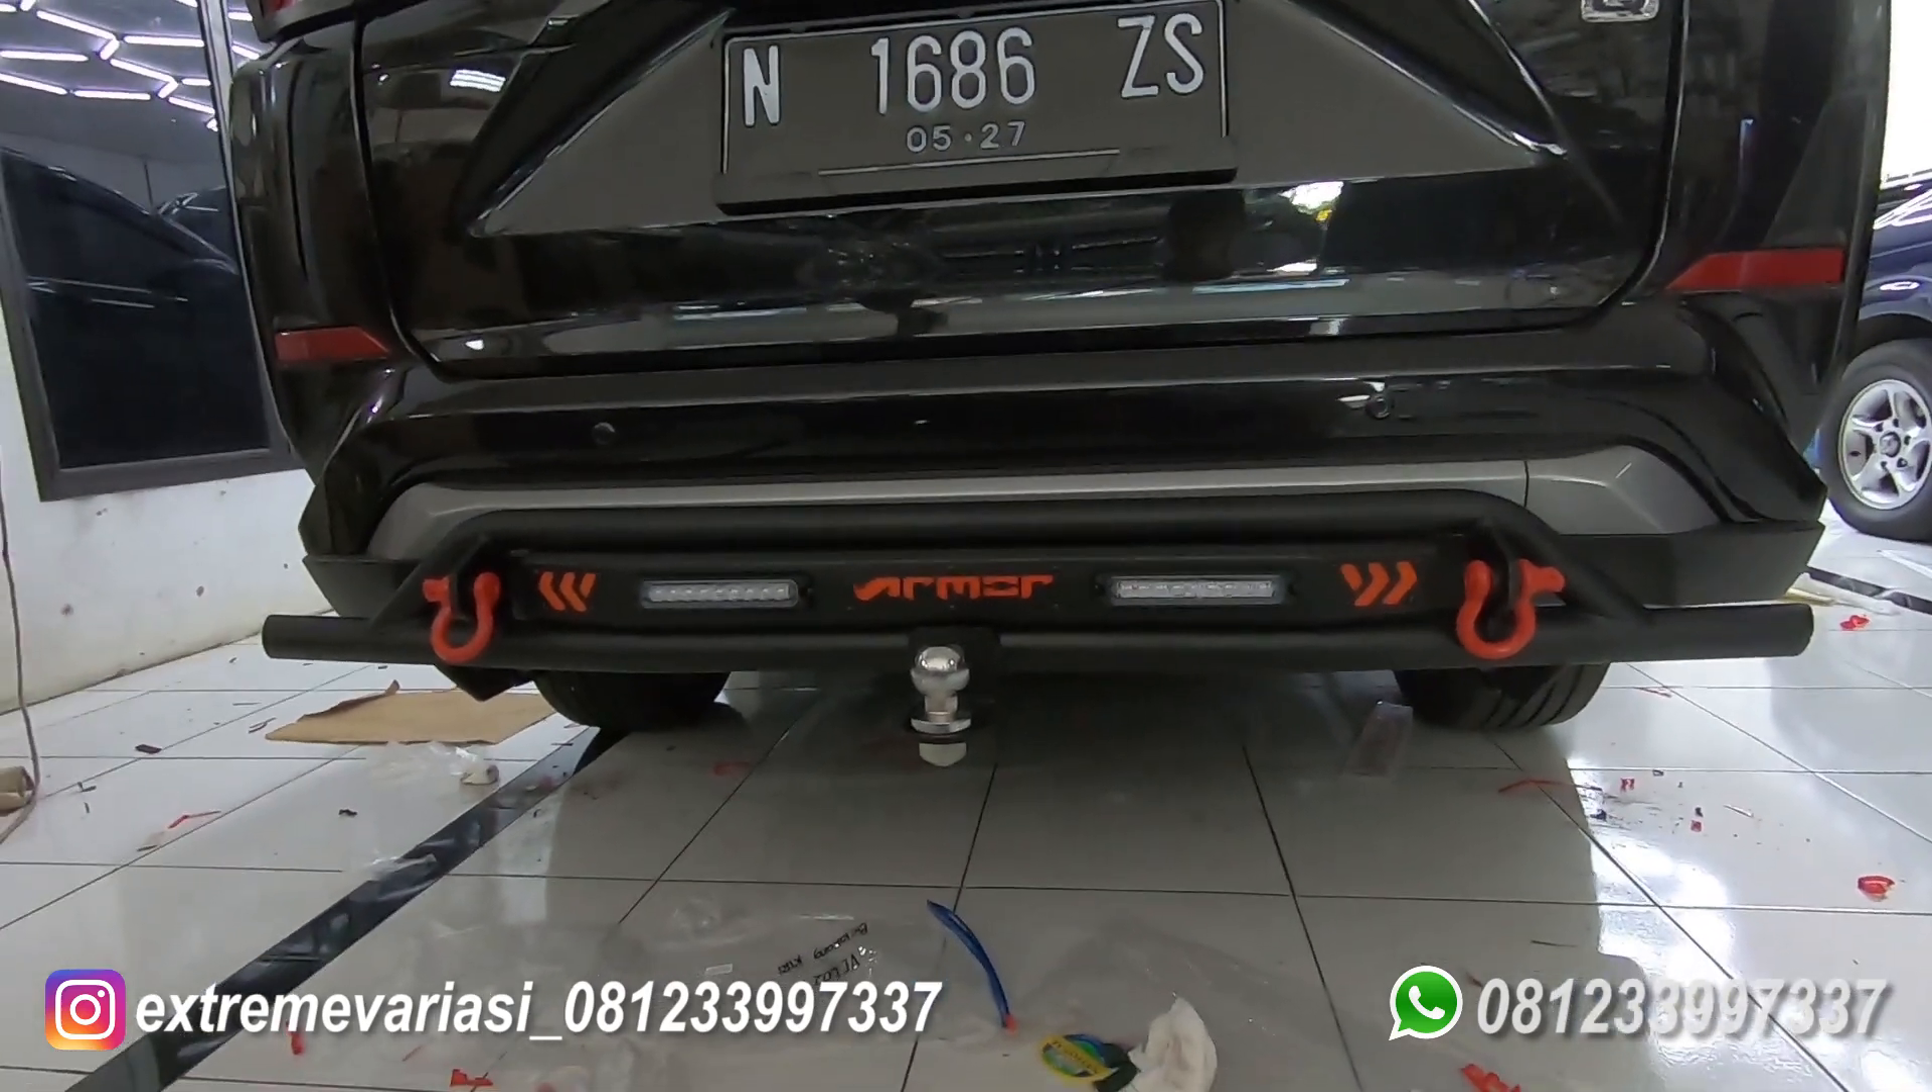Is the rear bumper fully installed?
Yes.